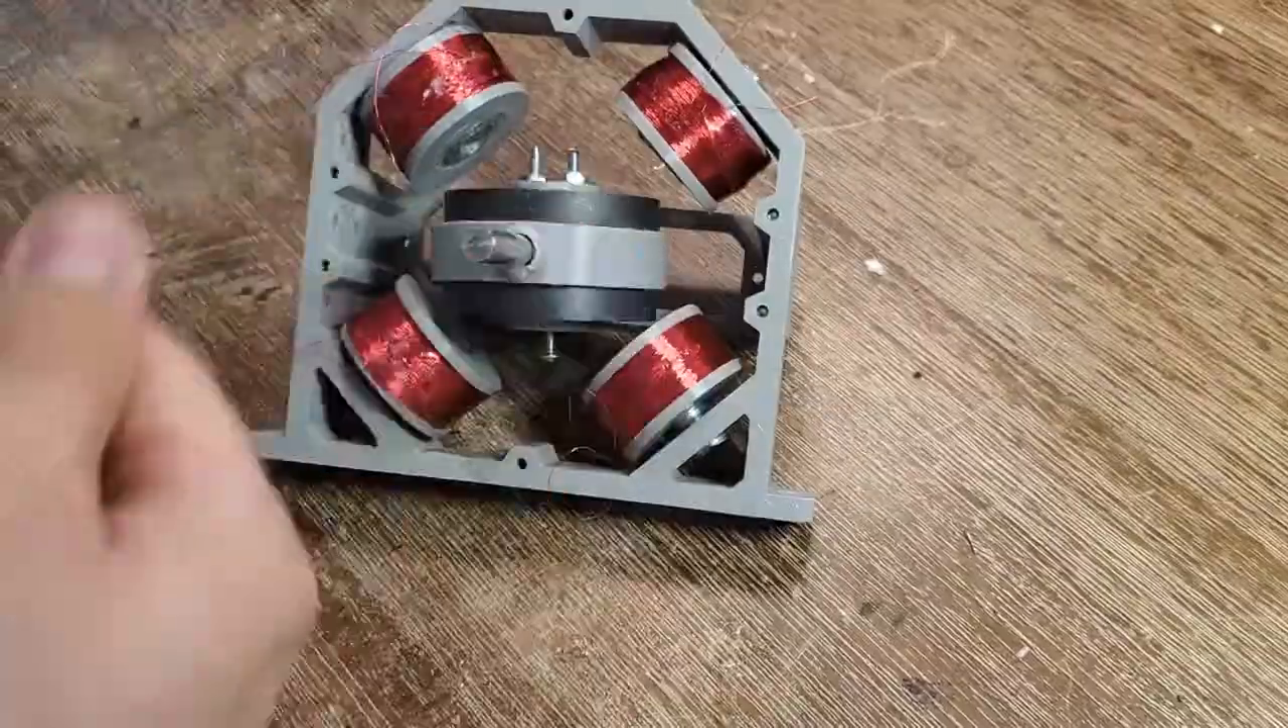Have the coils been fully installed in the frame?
Yes.